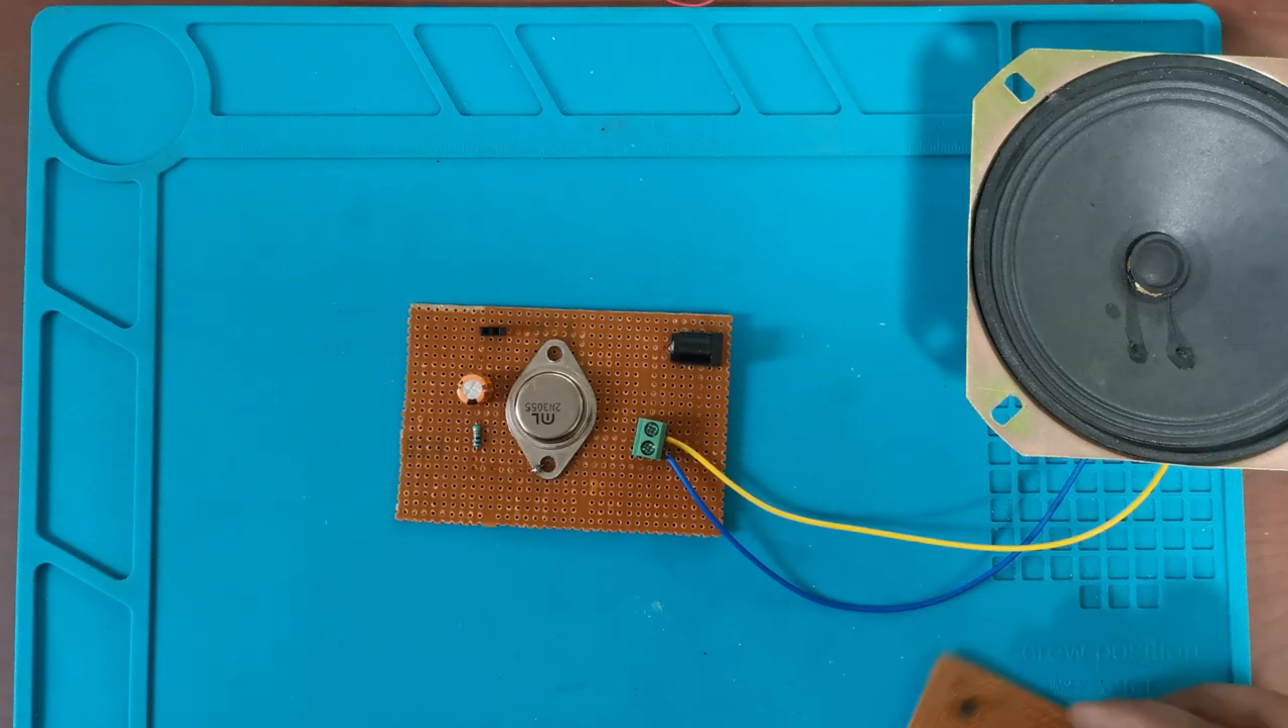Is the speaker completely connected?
Yes.